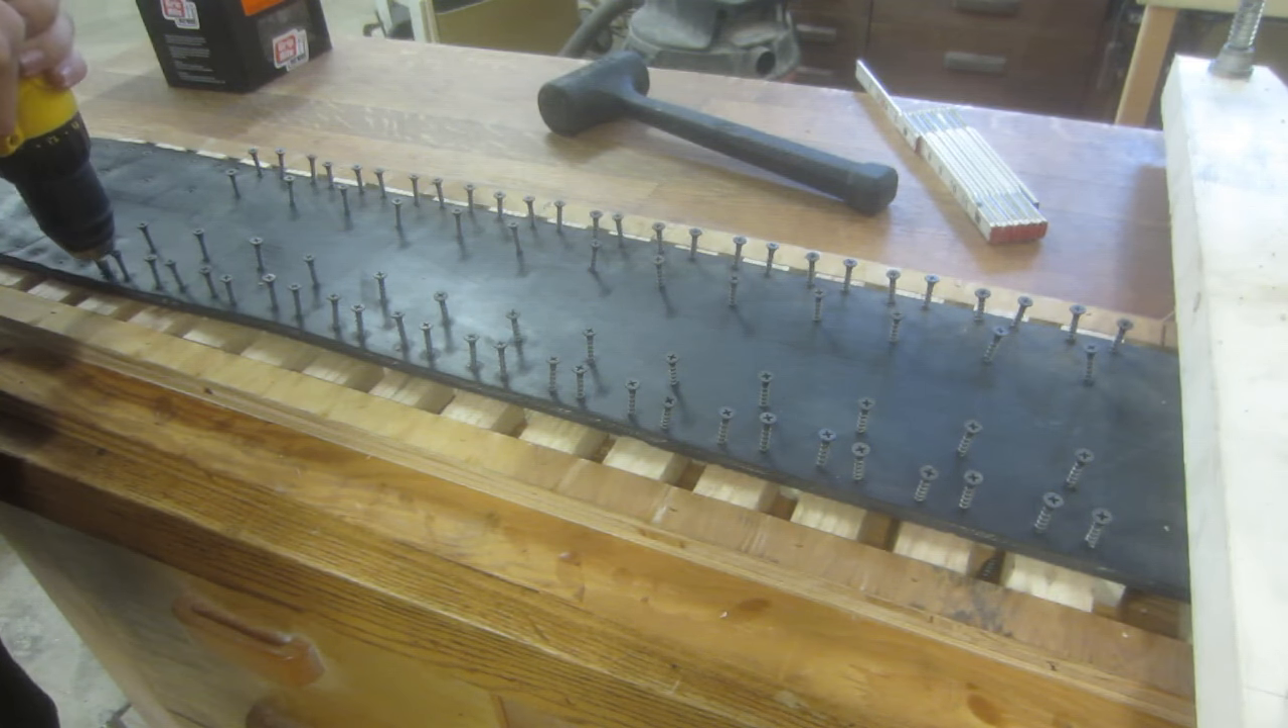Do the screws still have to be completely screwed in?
Yes.